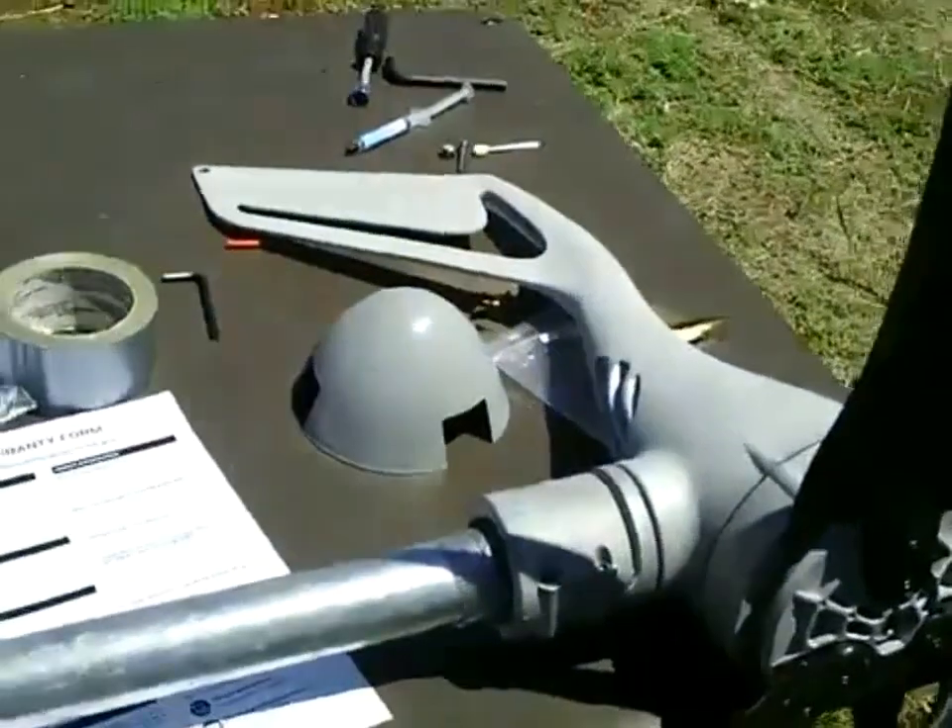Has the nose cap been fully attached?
No.